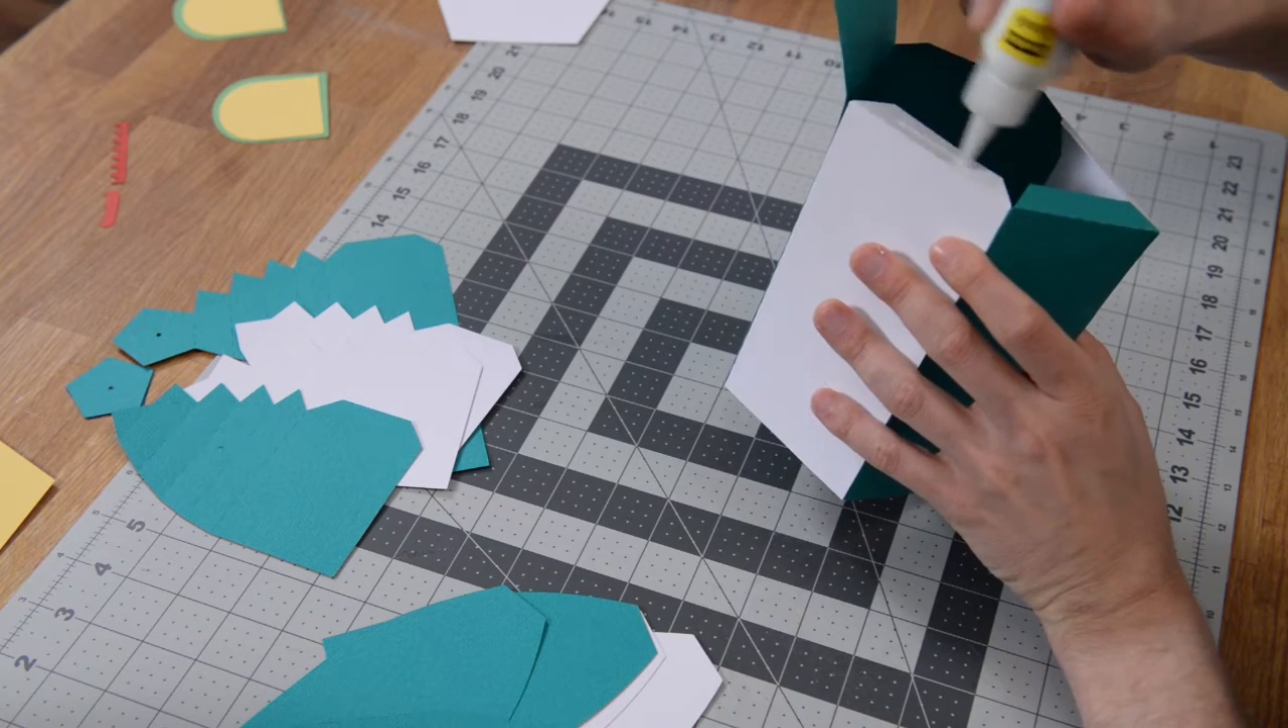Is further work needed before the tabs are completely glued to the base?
Yes.